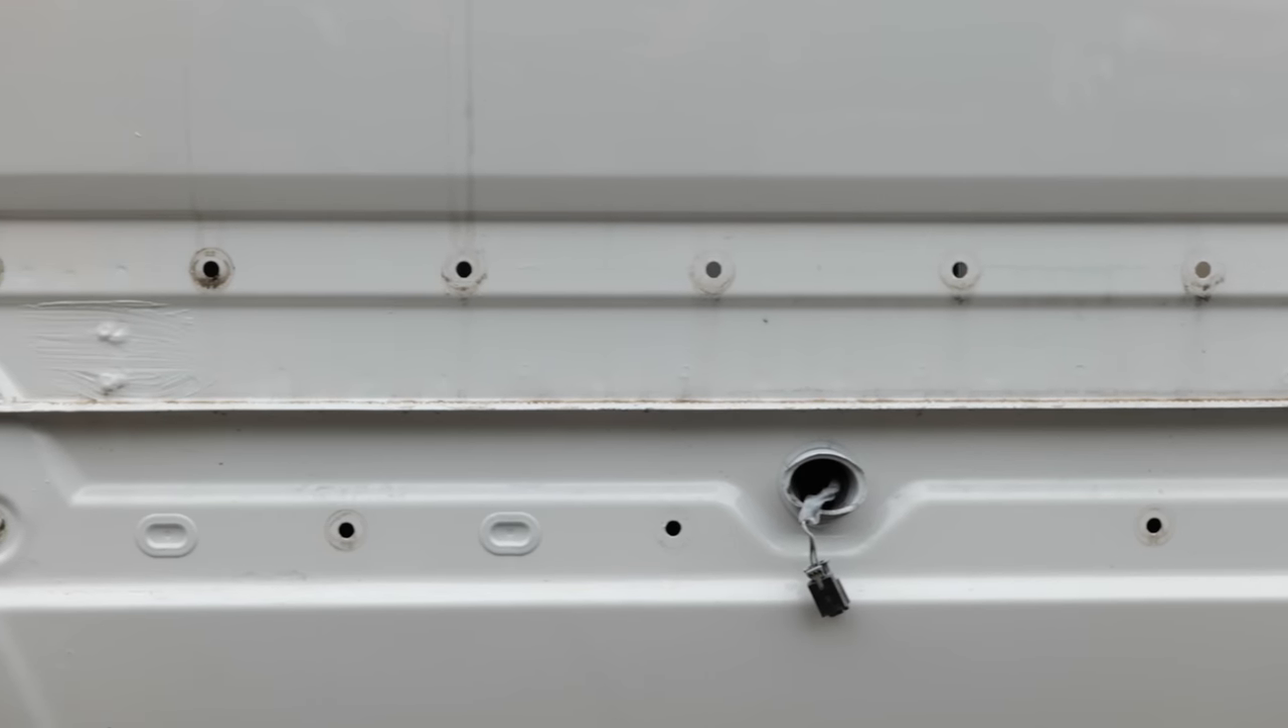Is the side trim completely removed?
Yes.